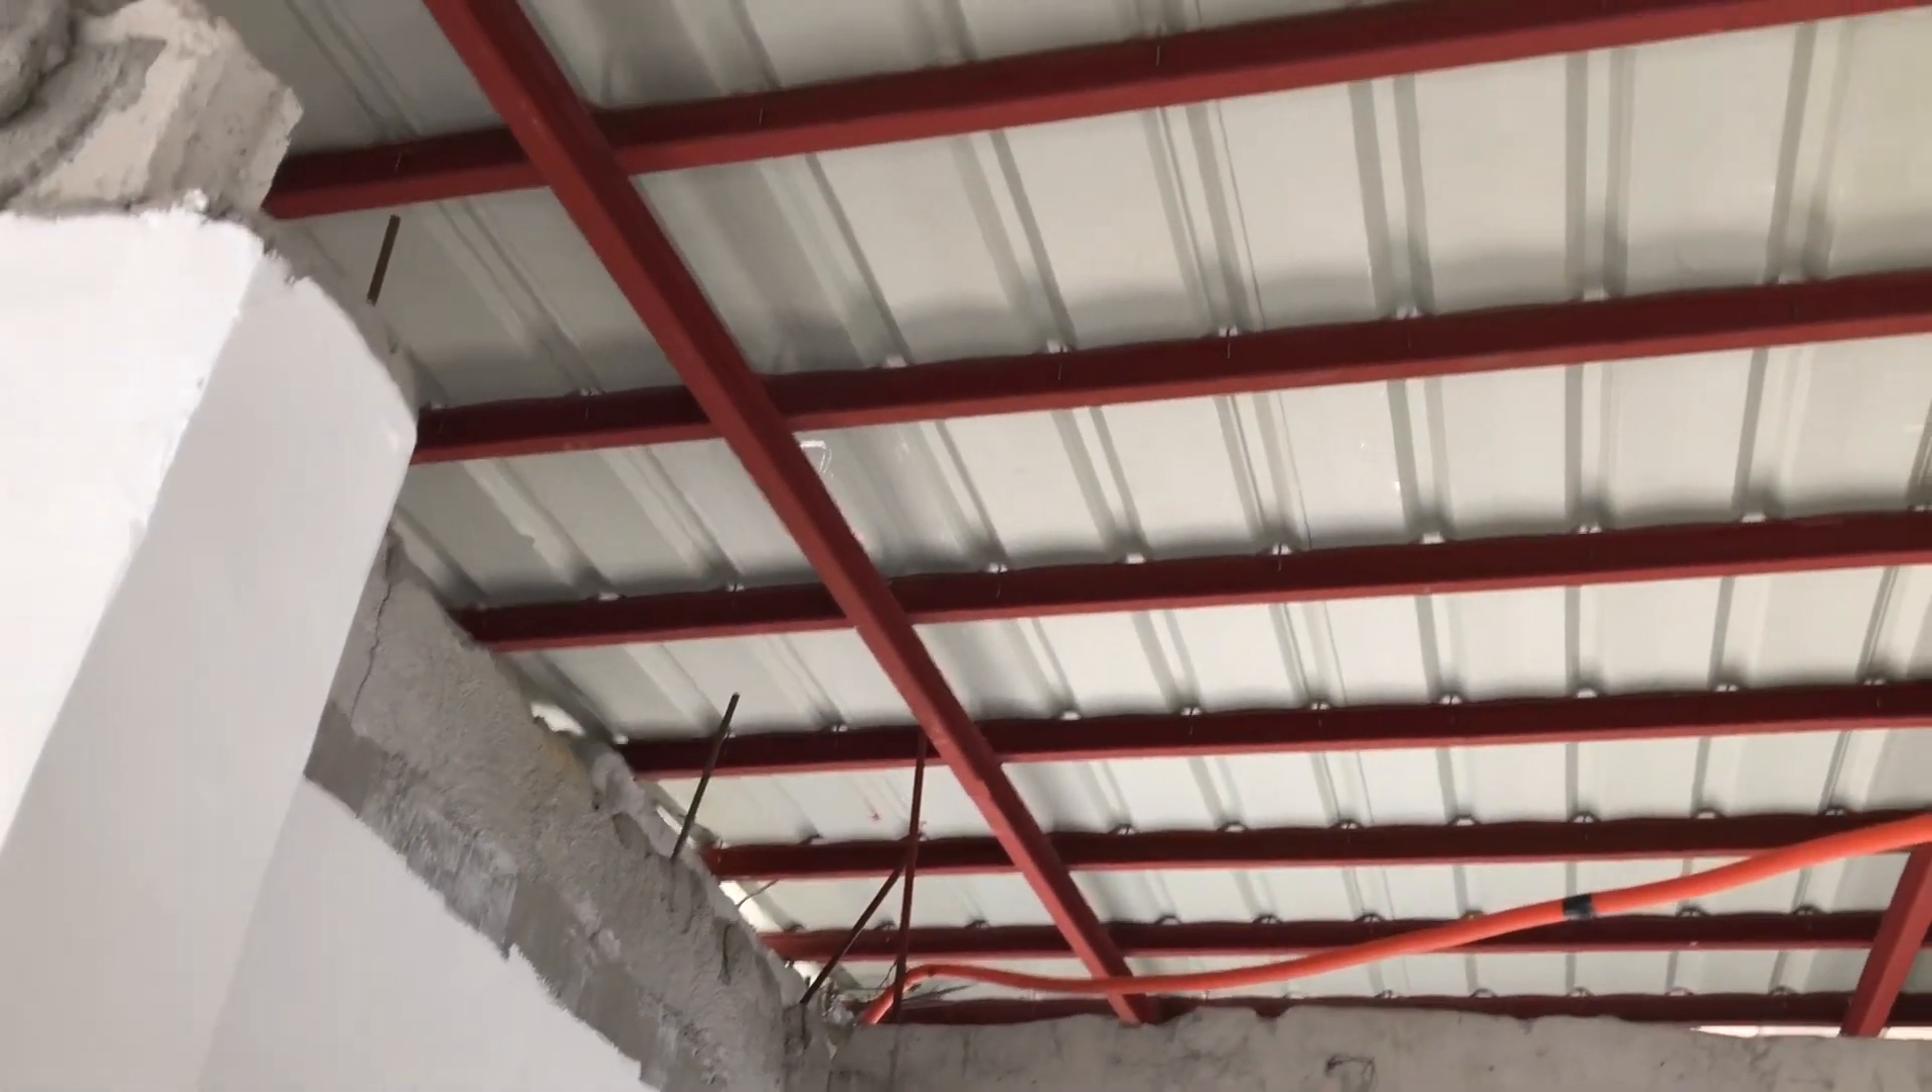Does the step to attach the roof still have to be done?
No.